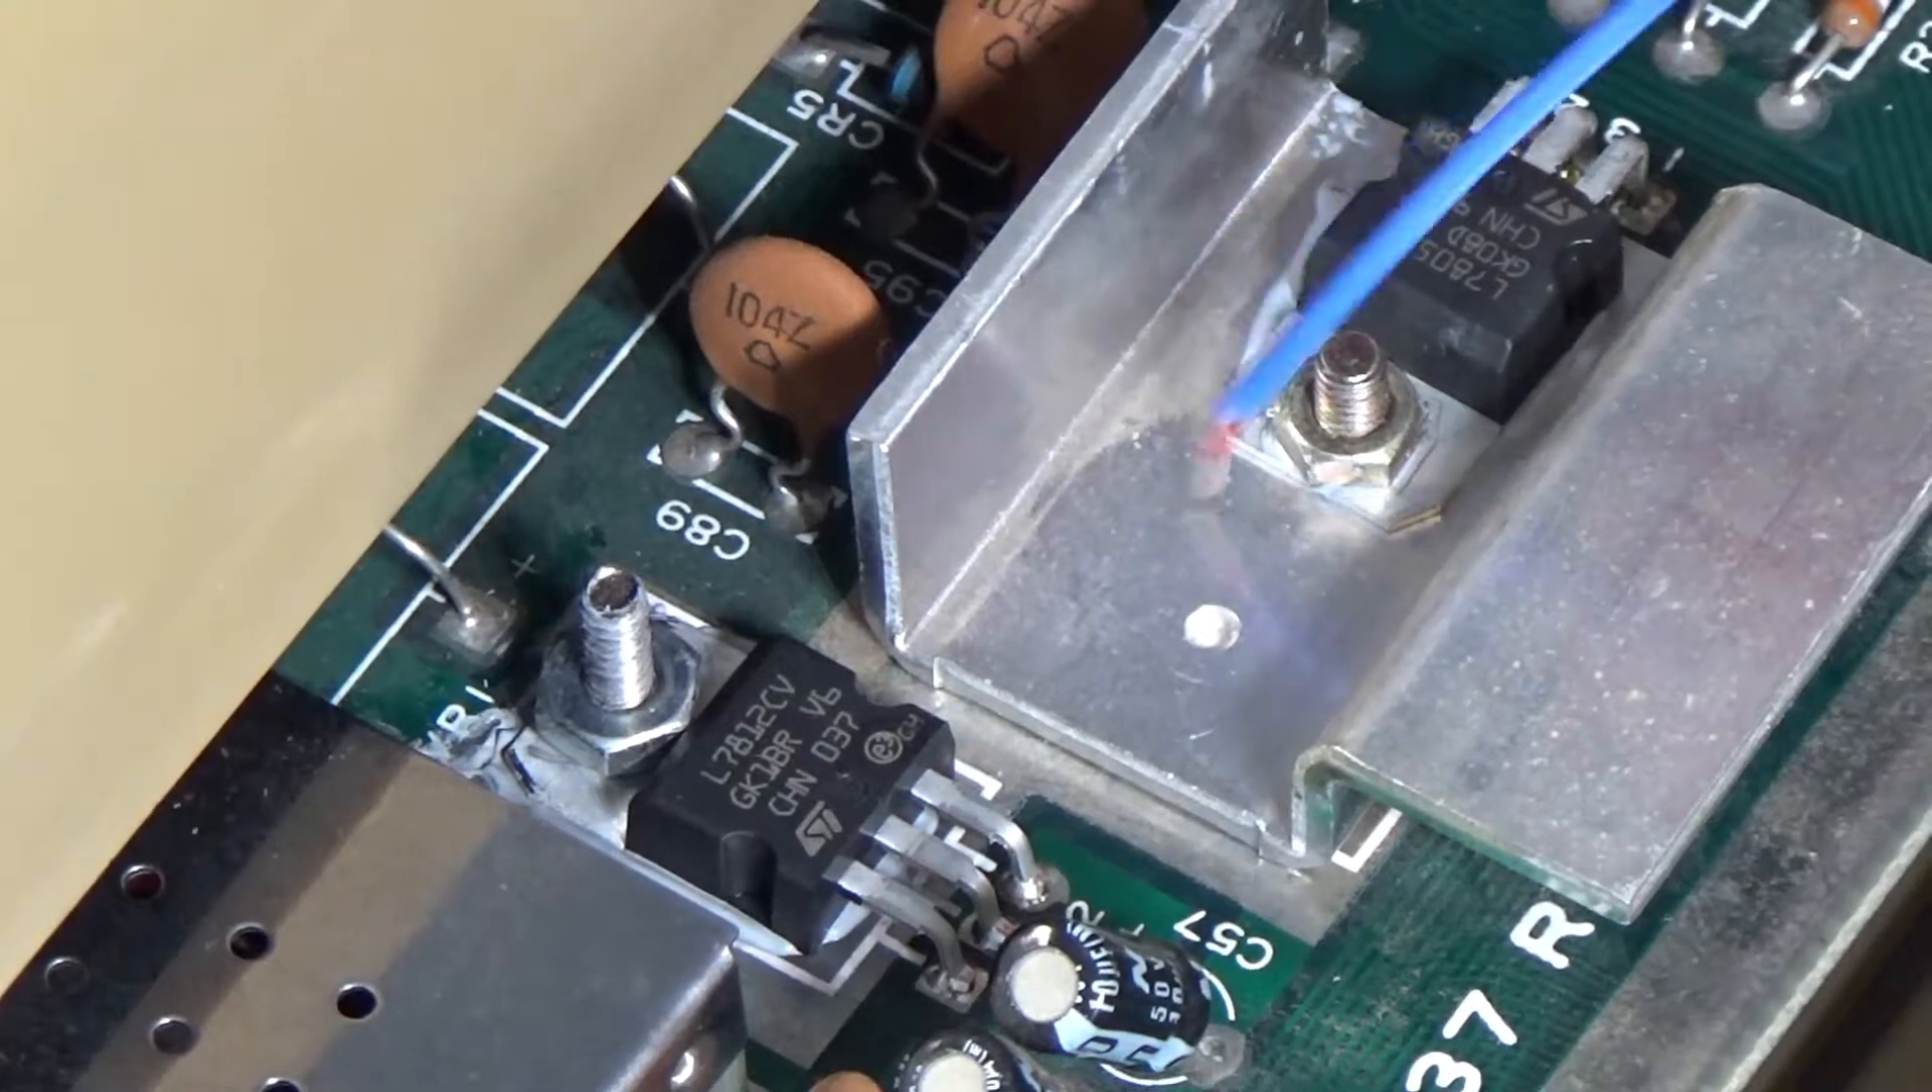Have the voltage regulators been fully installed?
Yes.